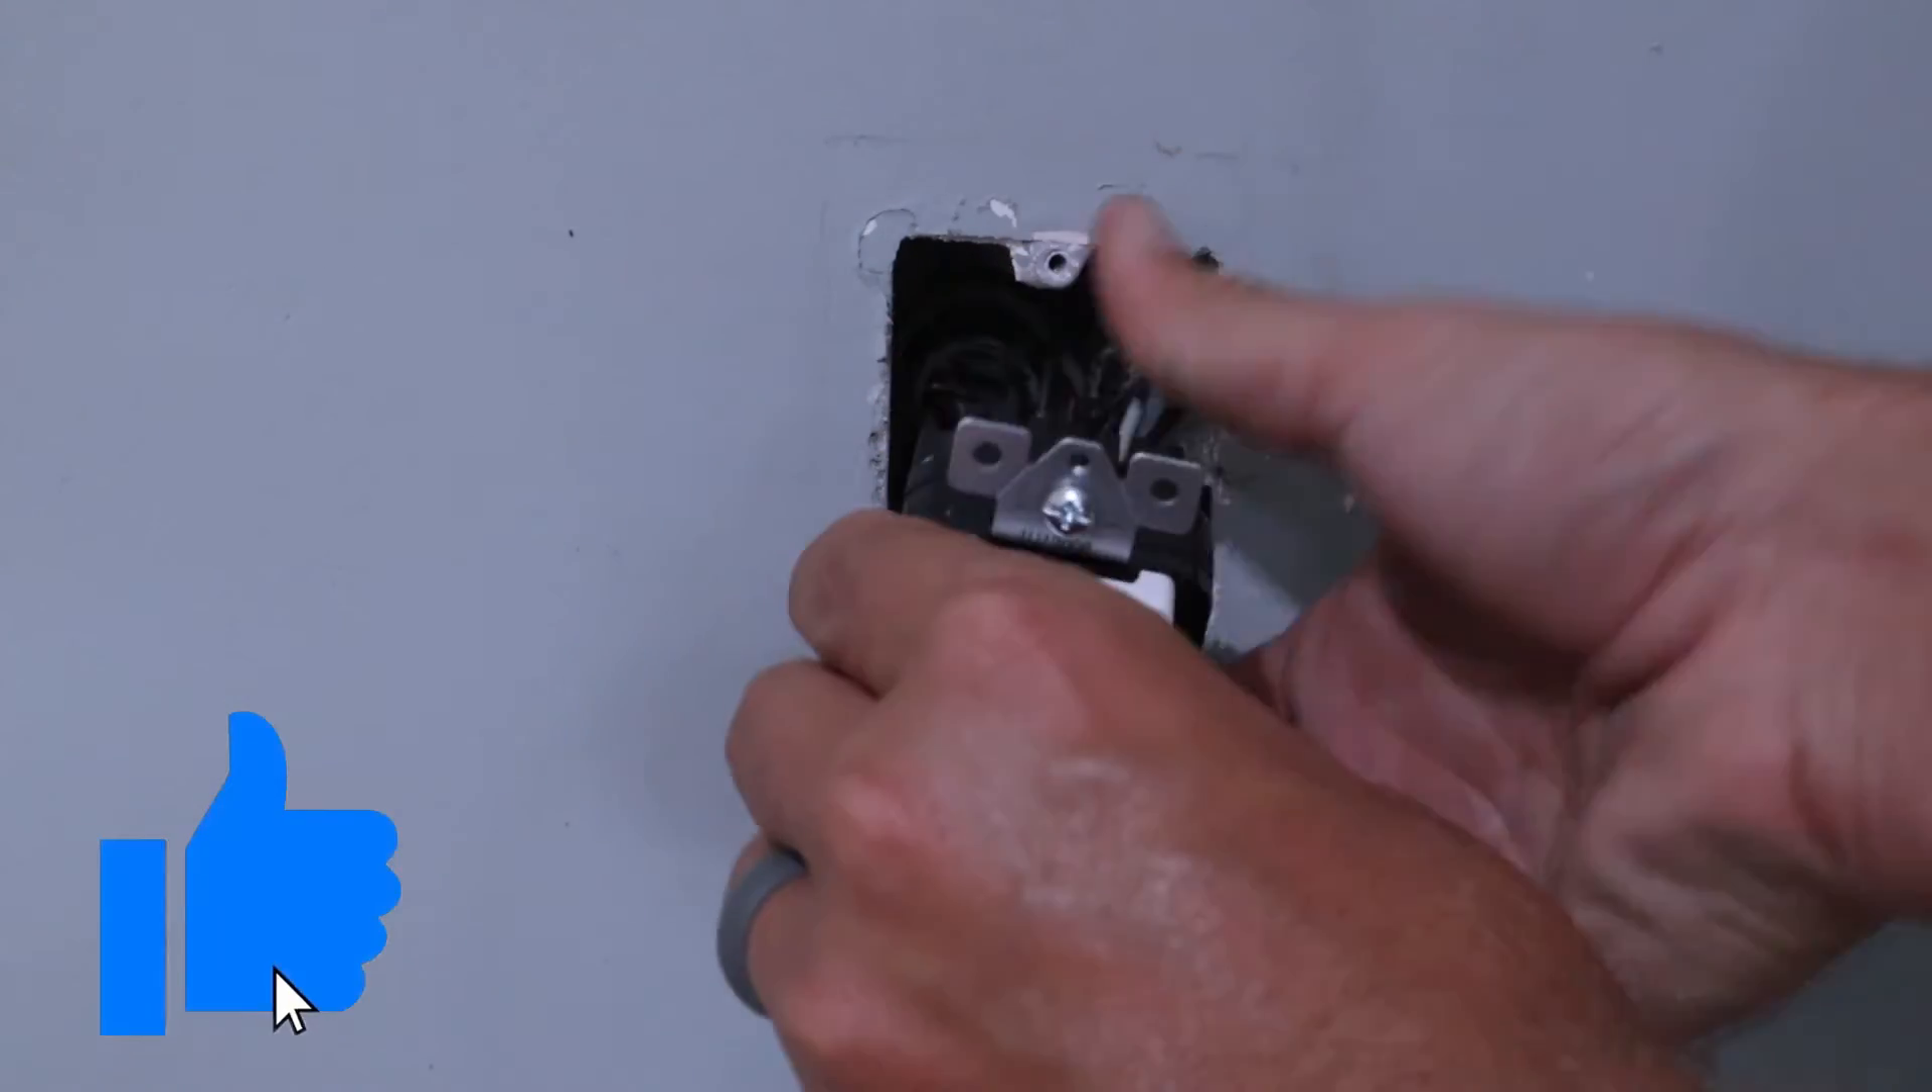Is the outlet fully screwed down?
No.